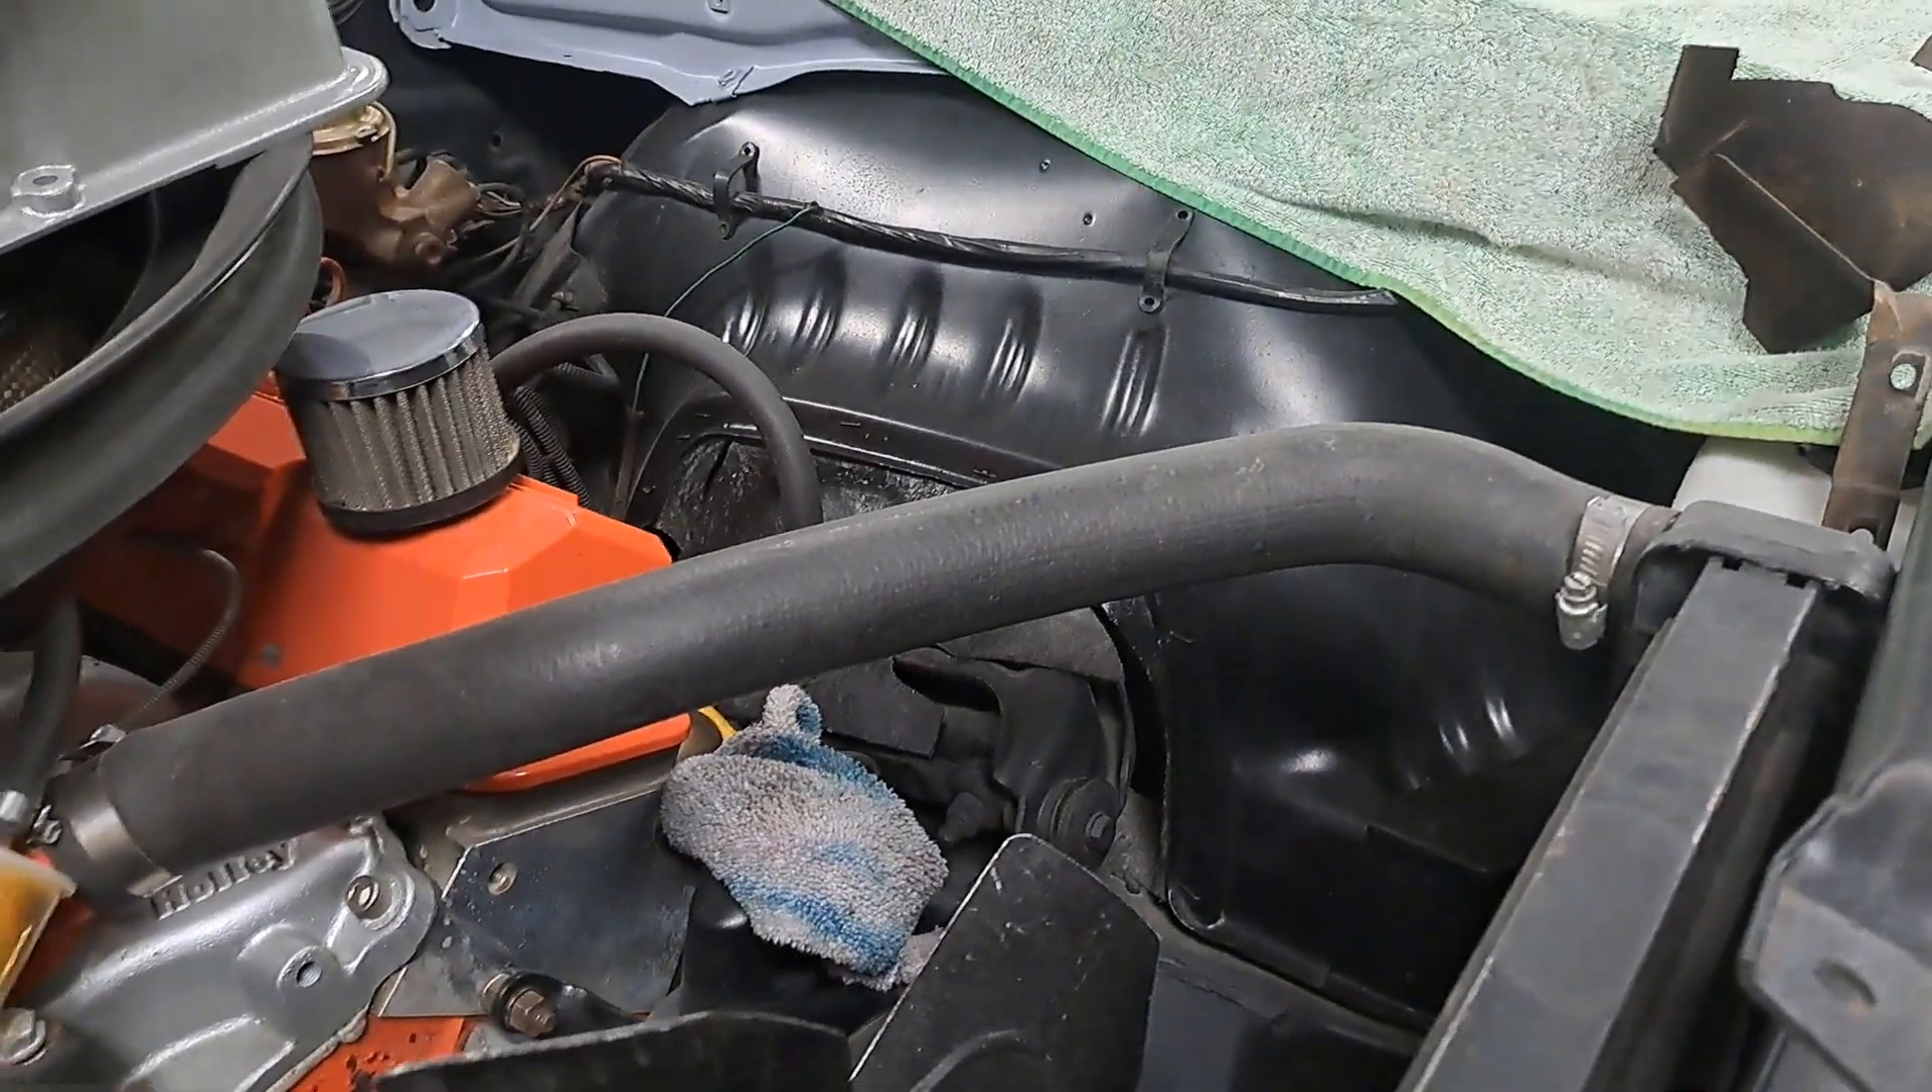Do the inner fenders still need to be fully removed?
Yes.